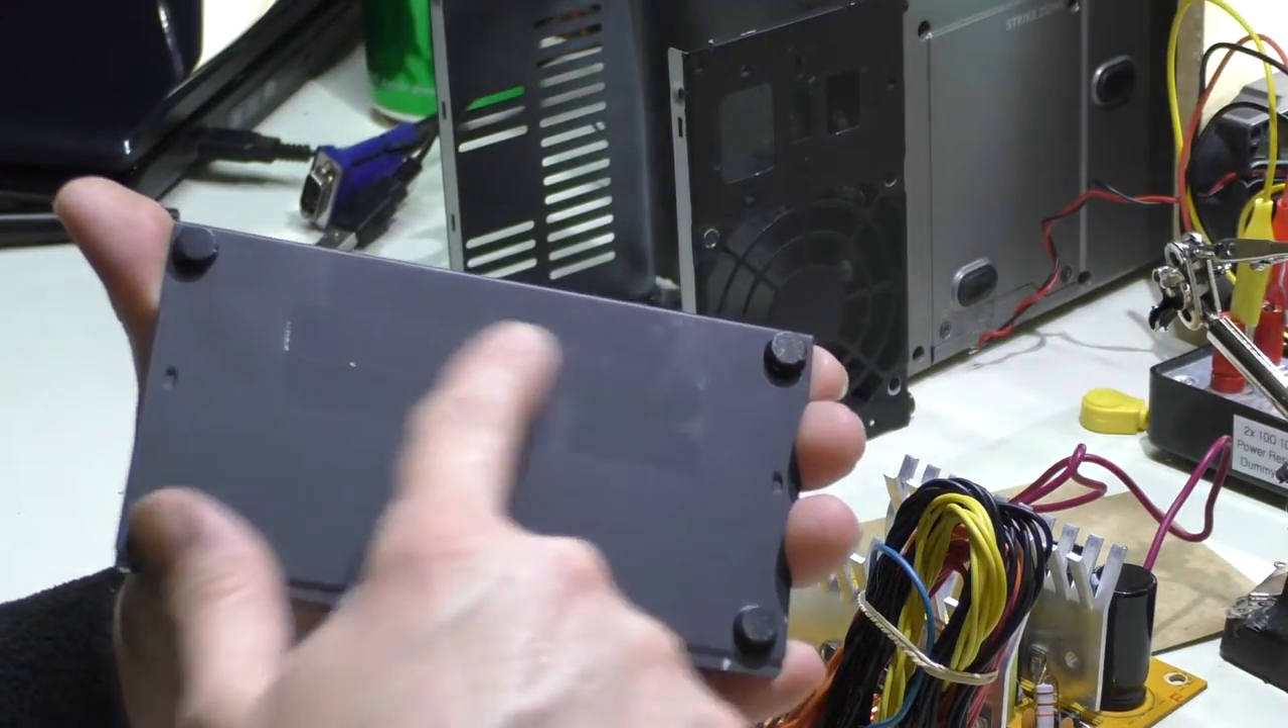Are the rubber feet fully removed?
No.